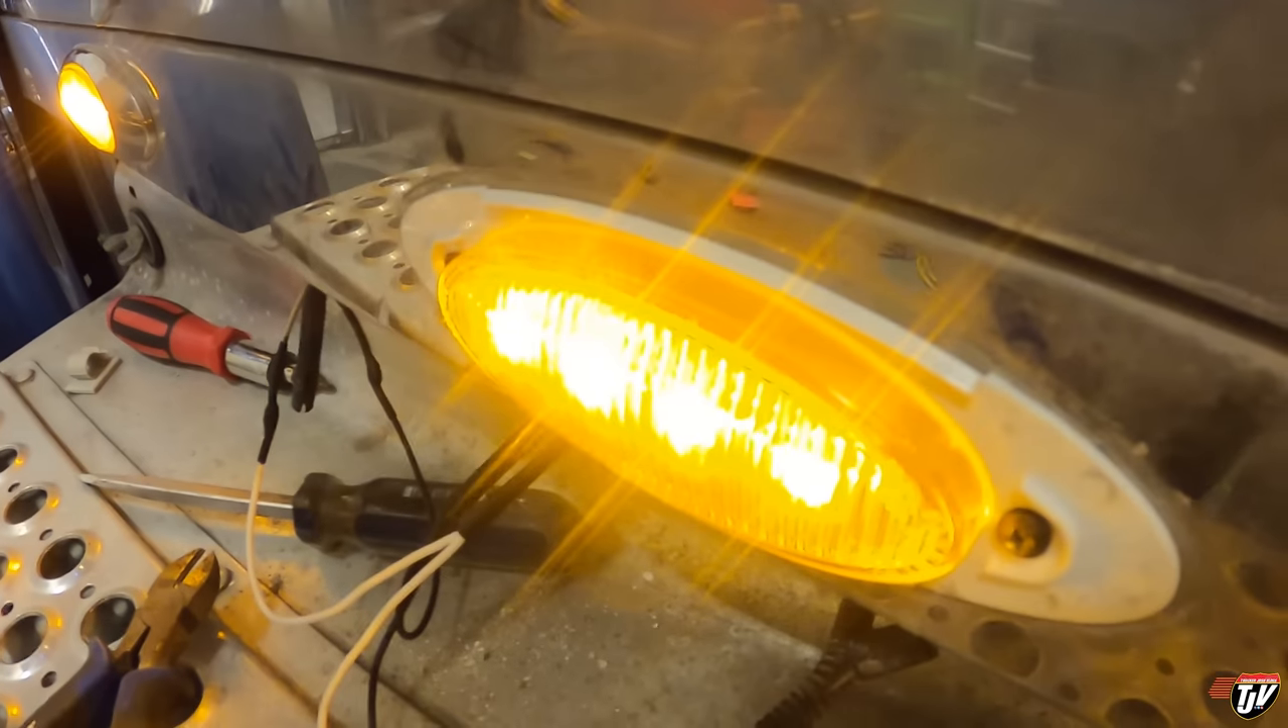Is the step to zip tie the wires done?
No.